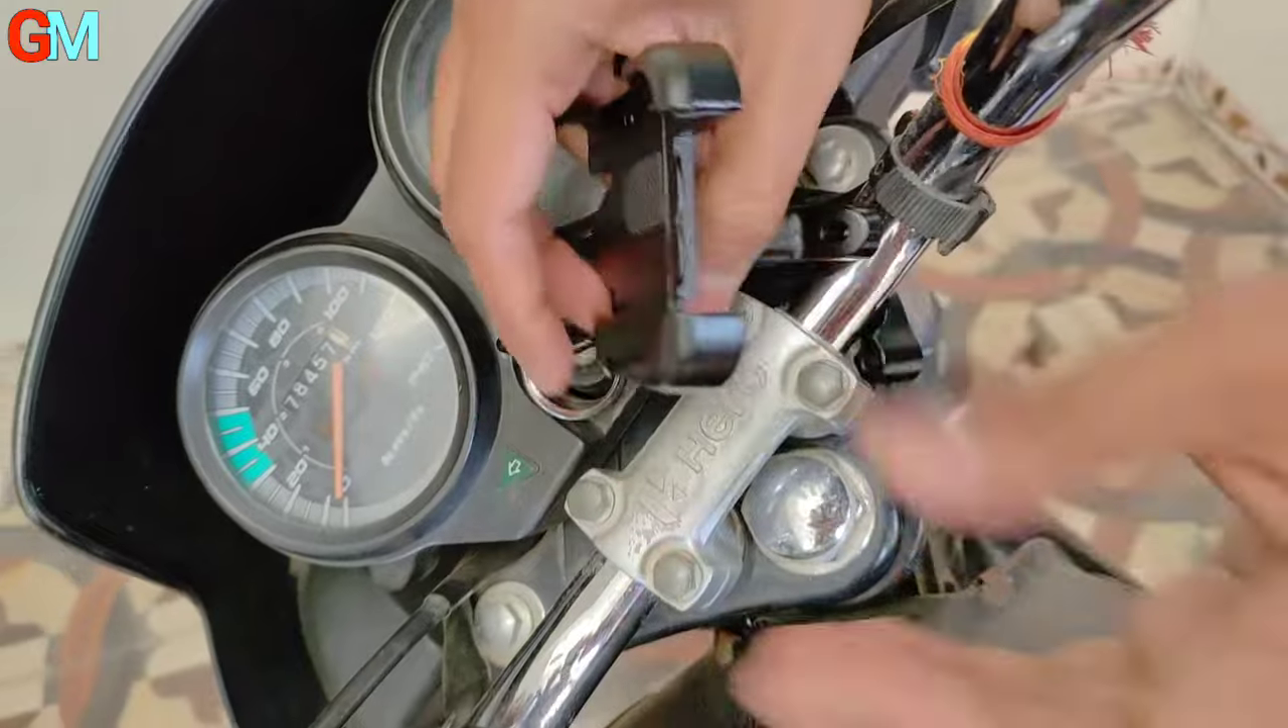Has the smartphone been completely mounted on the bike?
No.